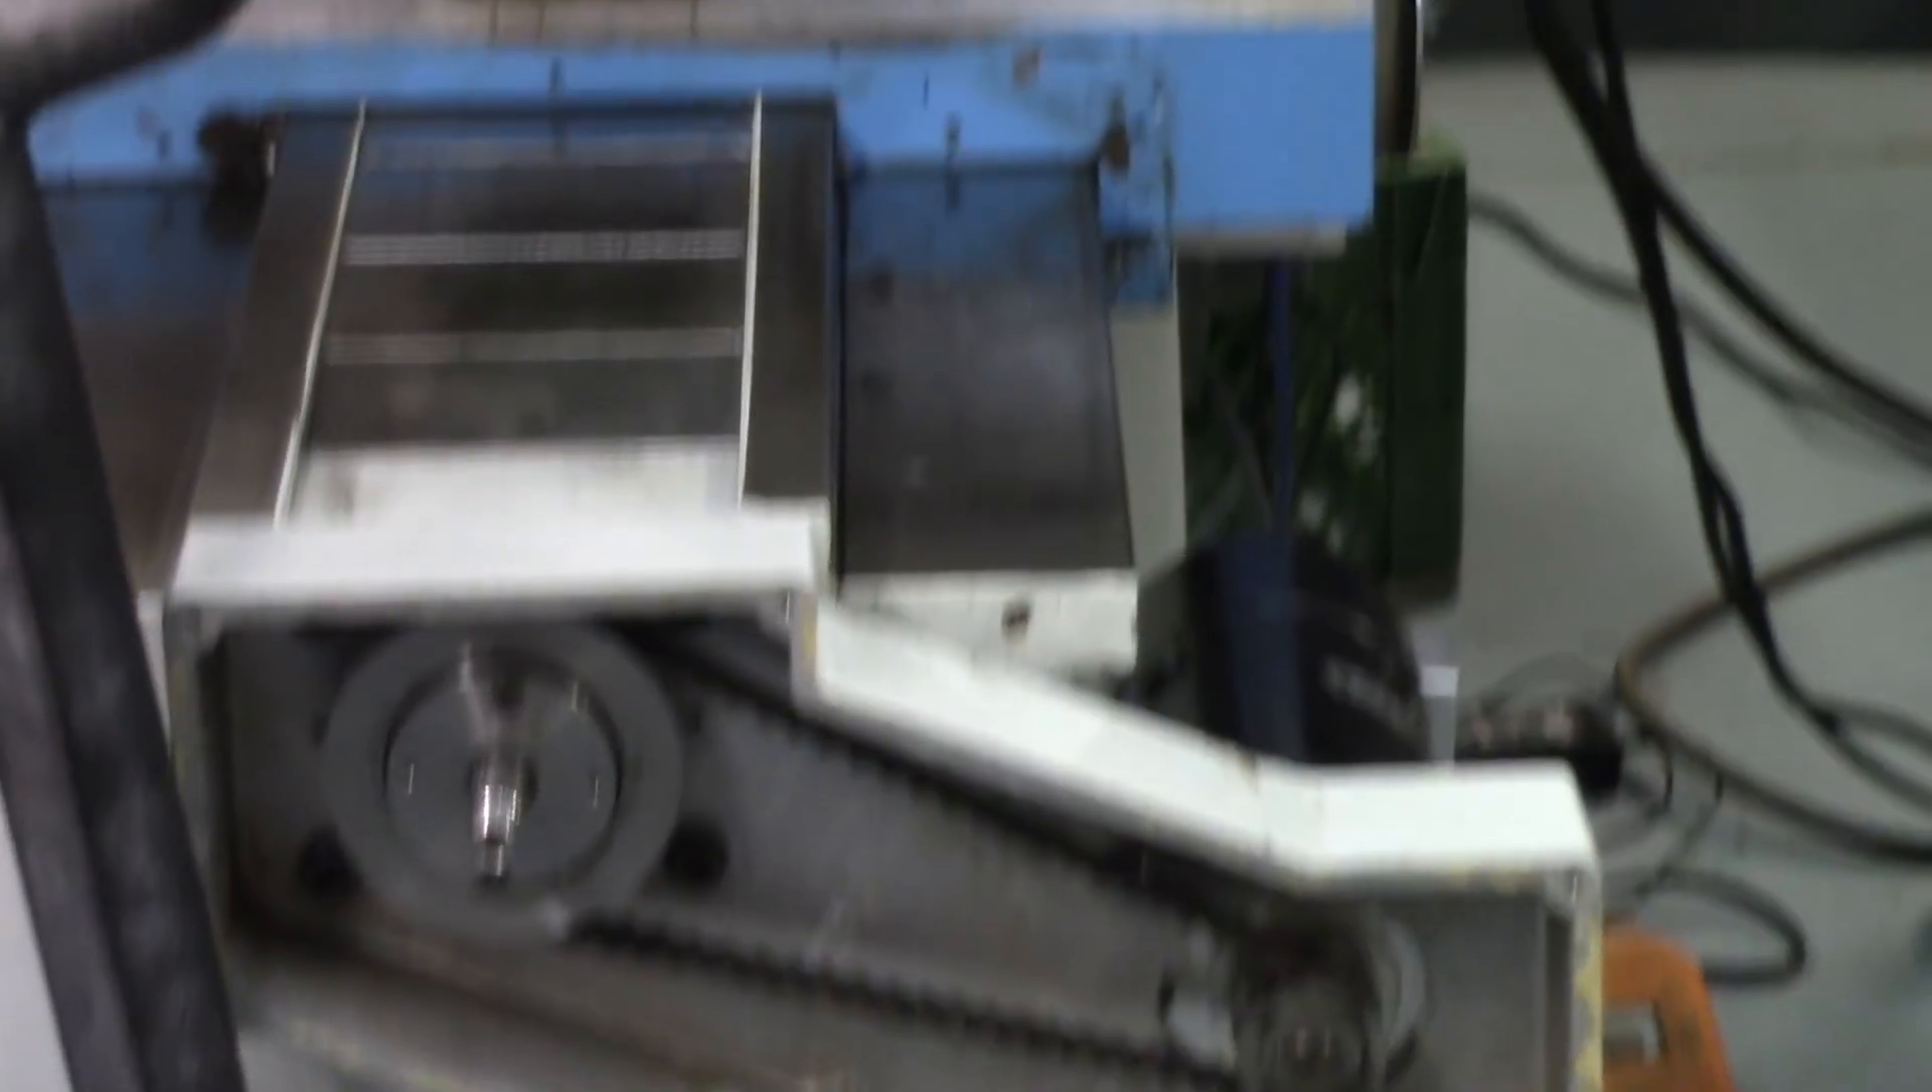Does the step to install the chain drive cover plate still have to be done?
Yes.